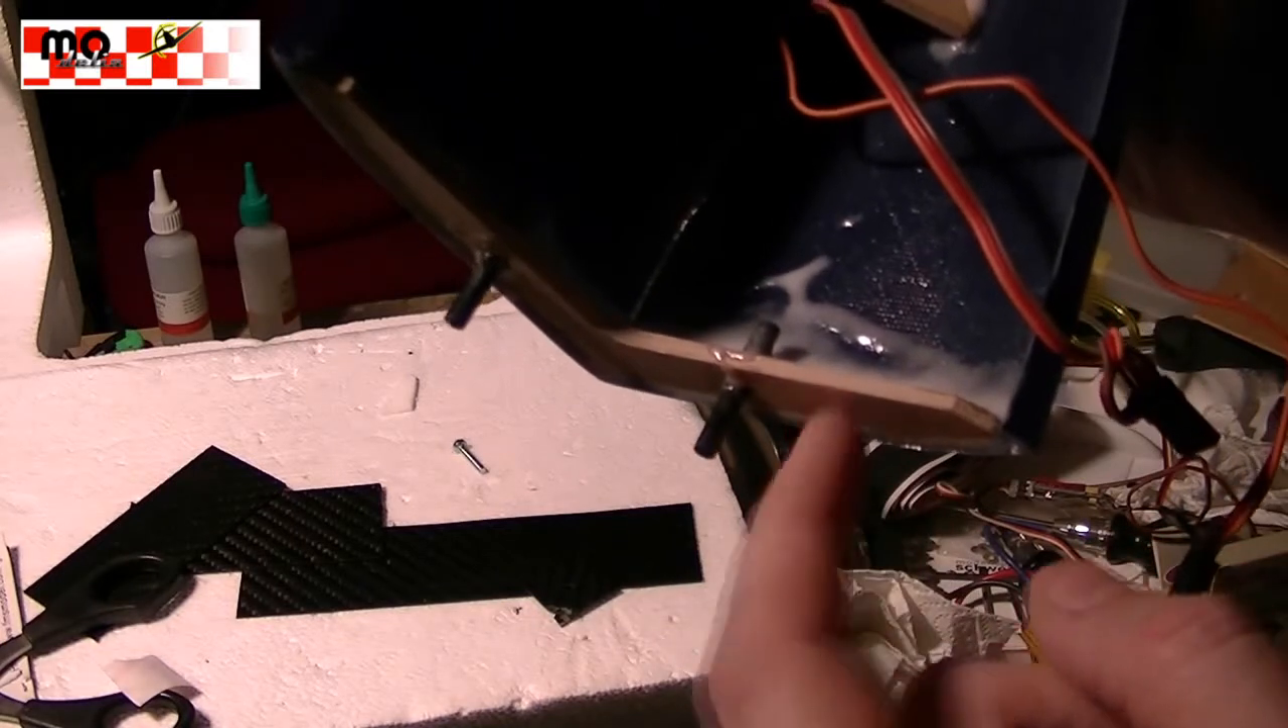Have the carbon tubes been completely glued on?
Yes.